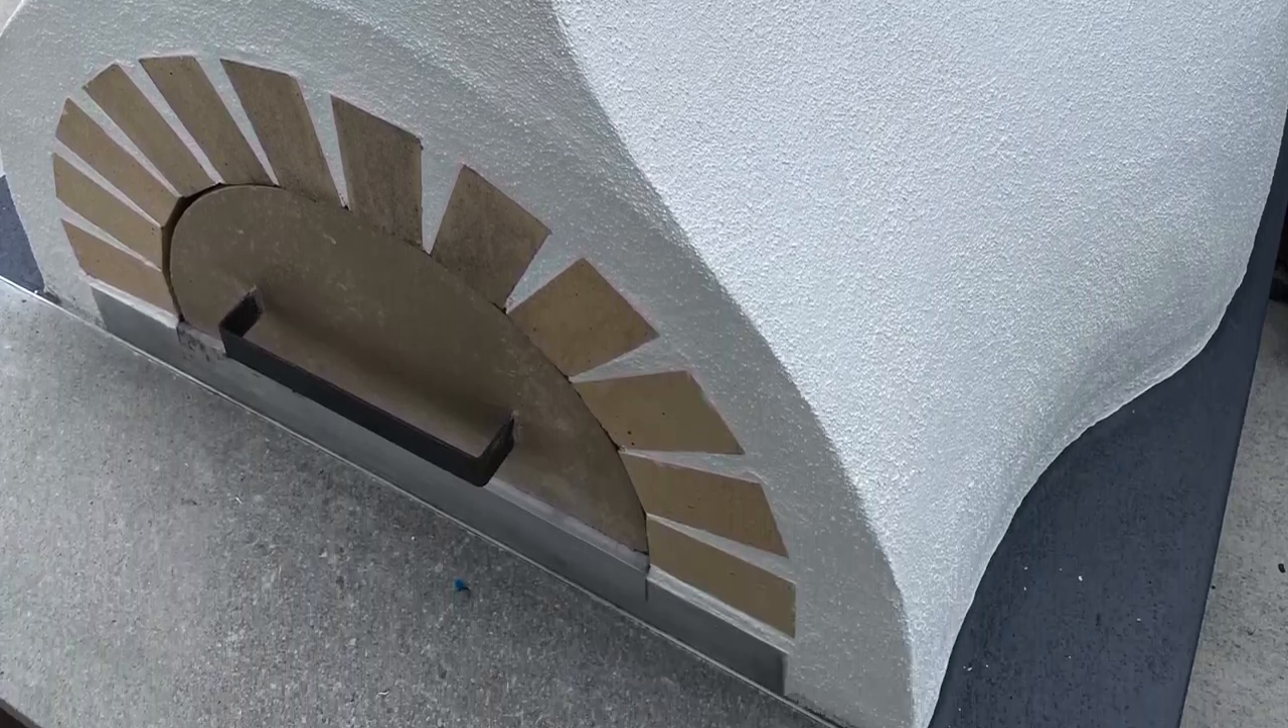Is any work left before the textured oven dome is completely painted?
No.